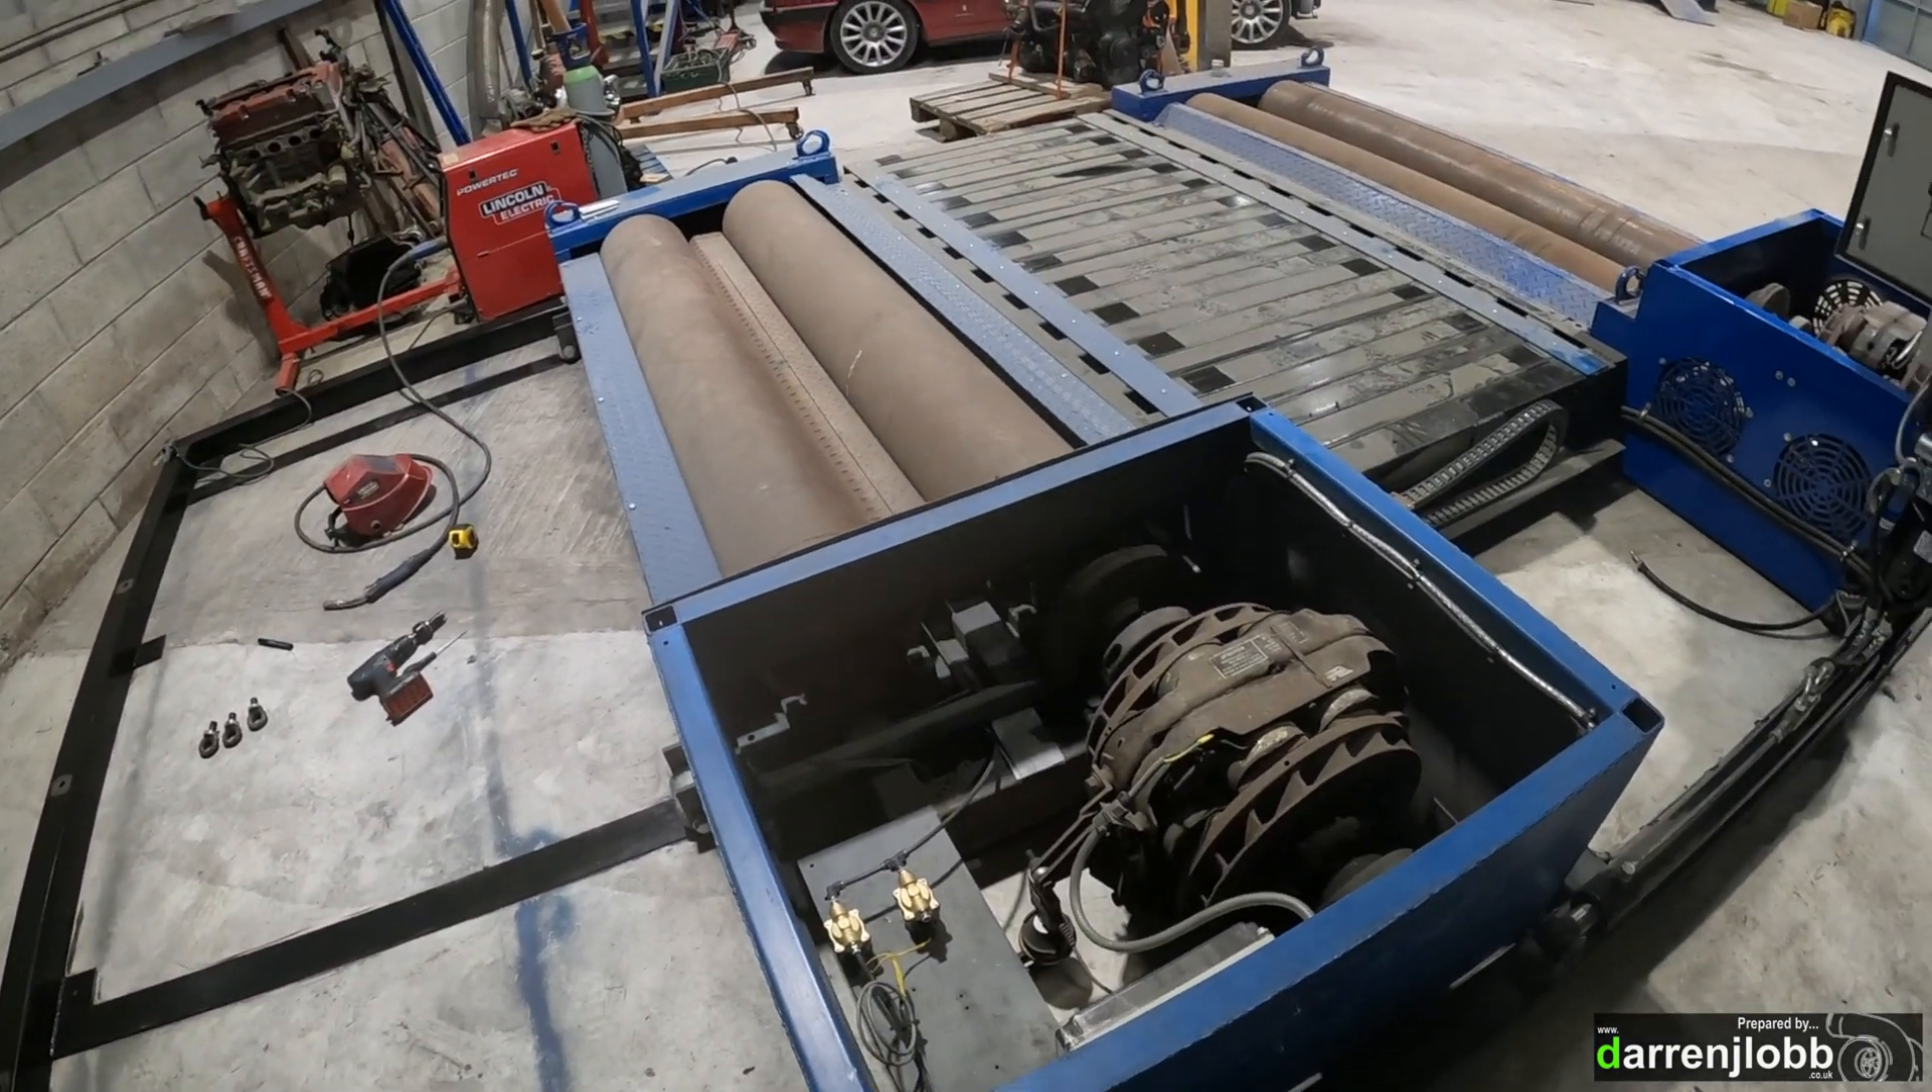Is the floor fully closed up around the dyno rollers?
No.